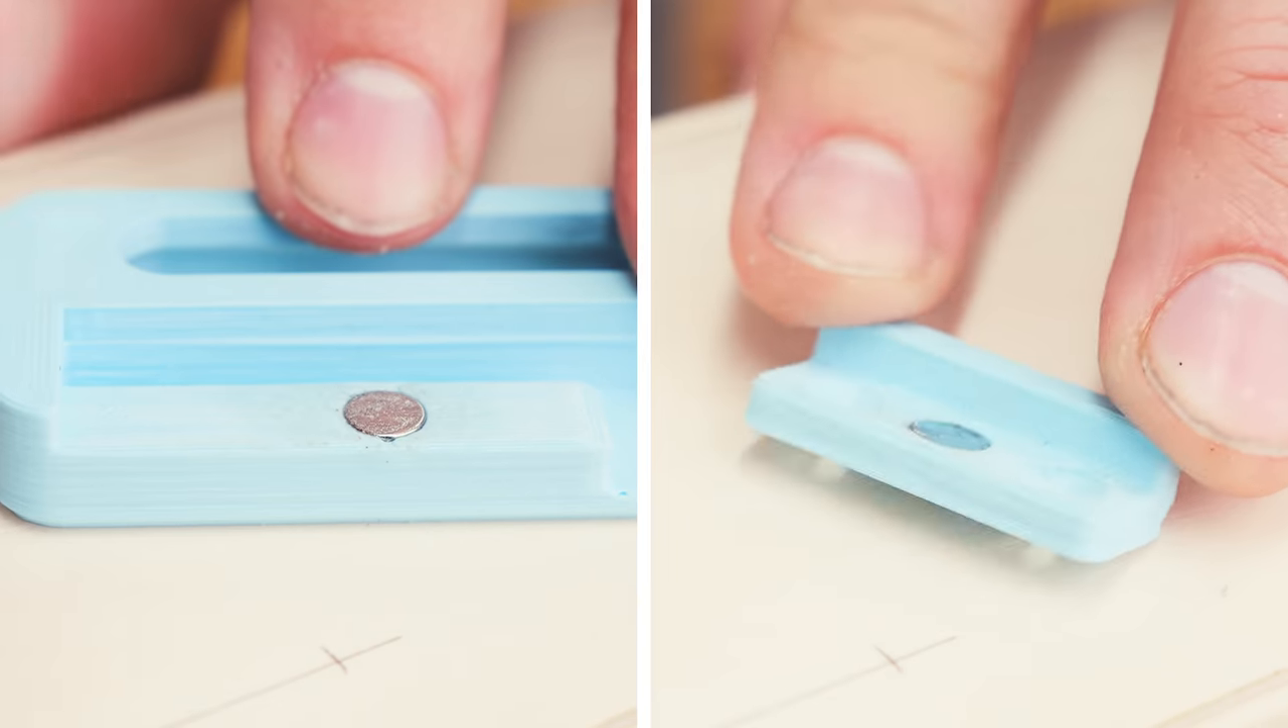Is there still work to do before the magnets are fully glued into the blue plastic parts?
No.